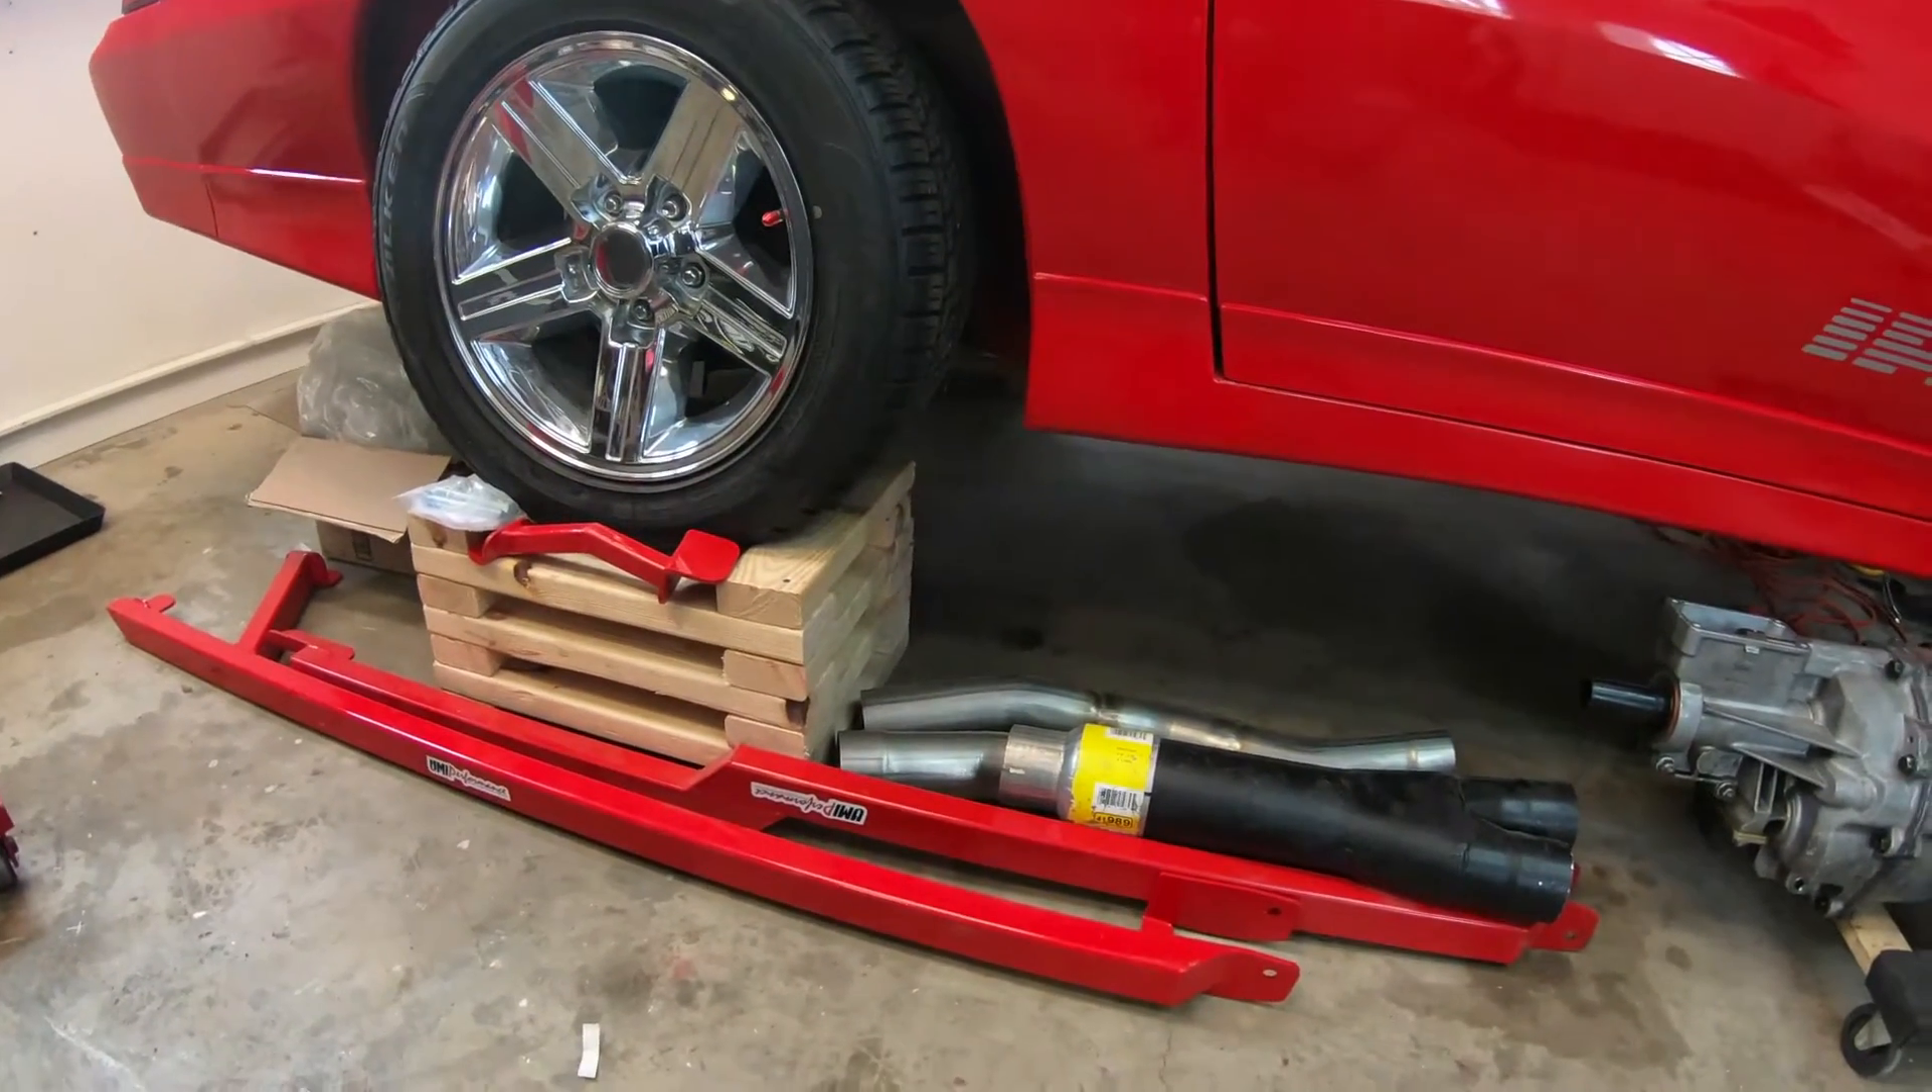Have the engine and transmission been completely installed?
No.